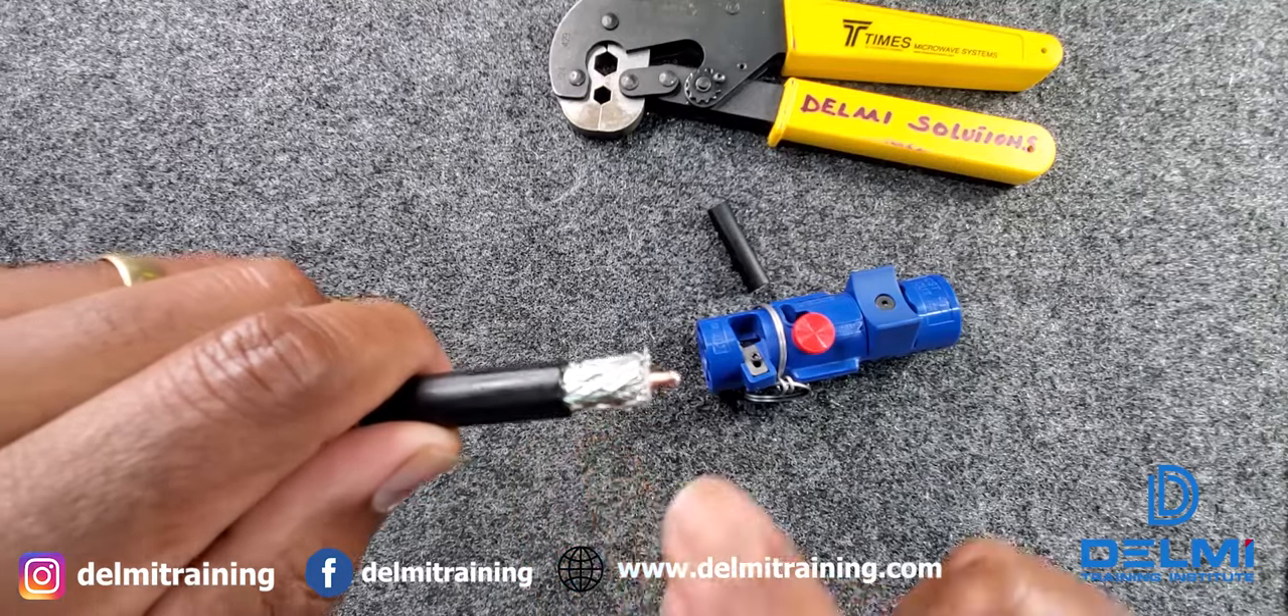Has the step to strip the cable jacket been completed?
Yes.